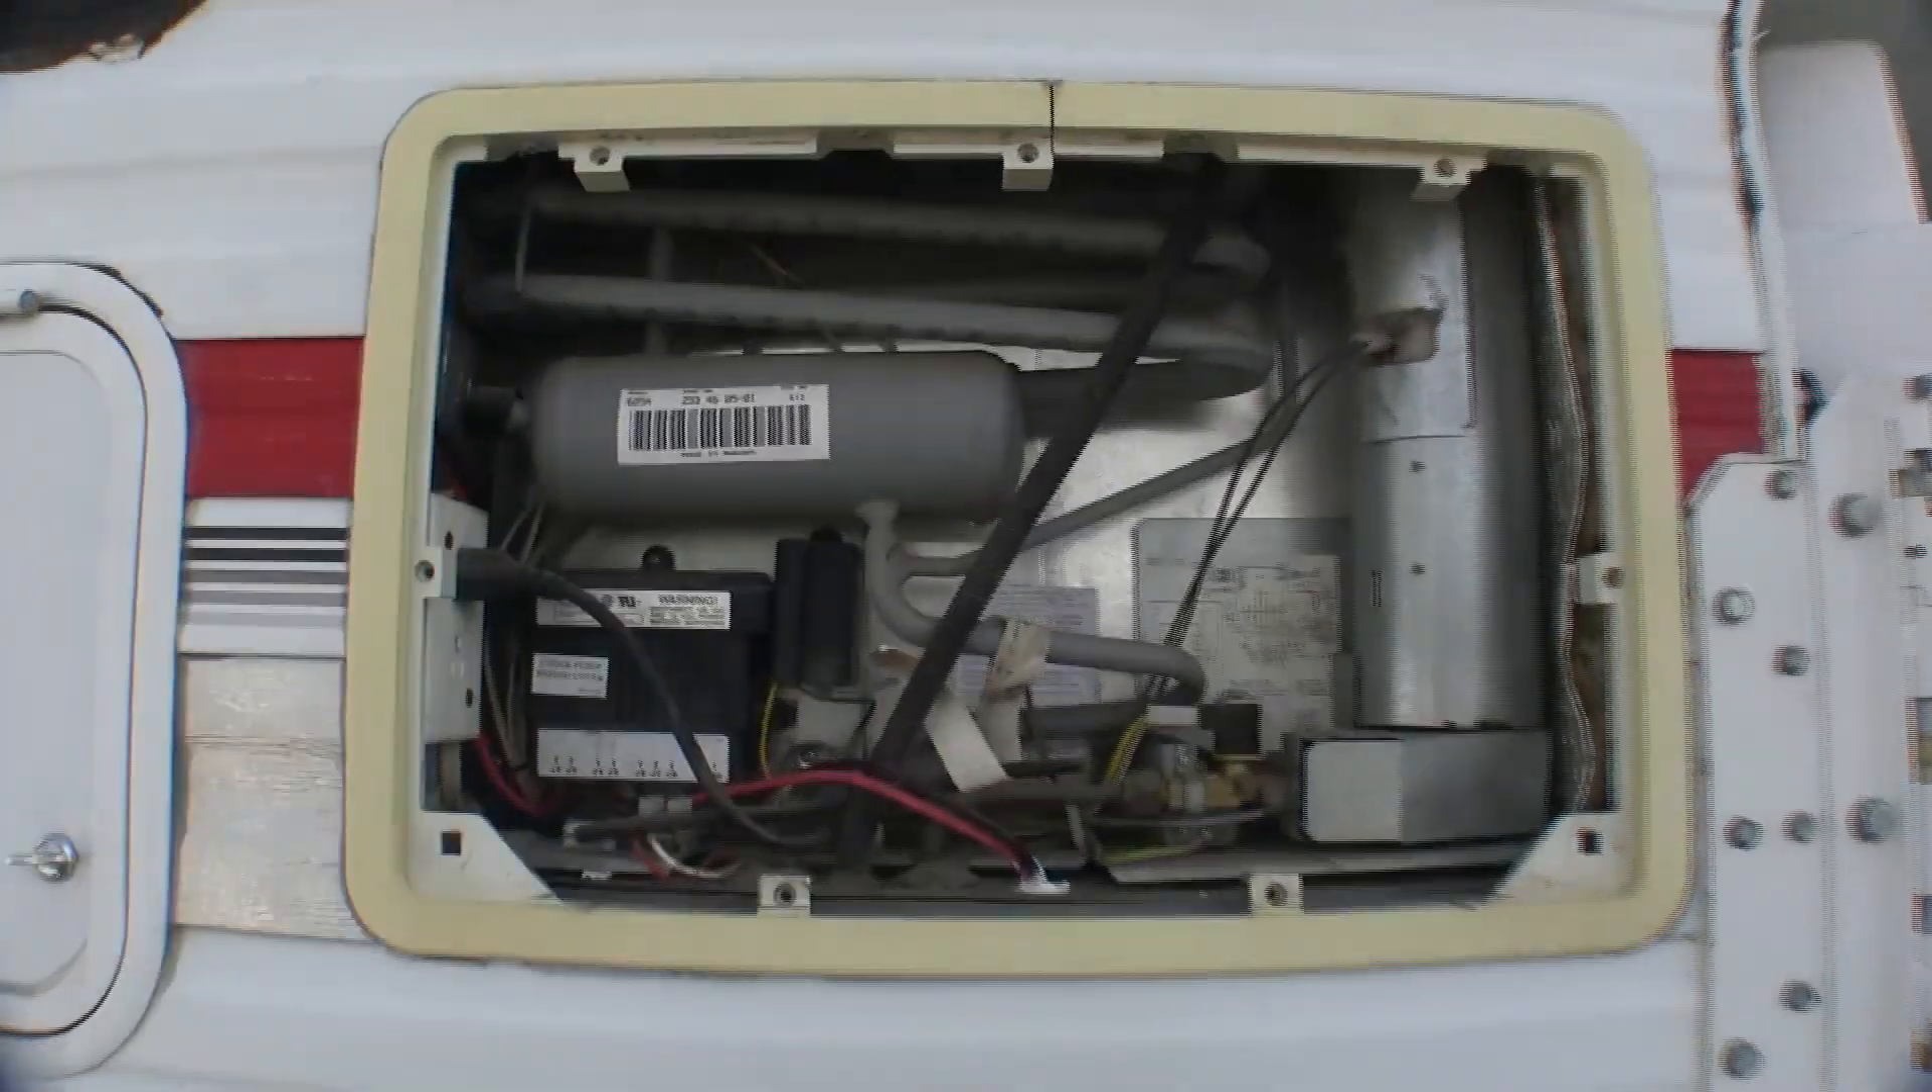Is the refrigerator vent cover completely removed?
Yes.